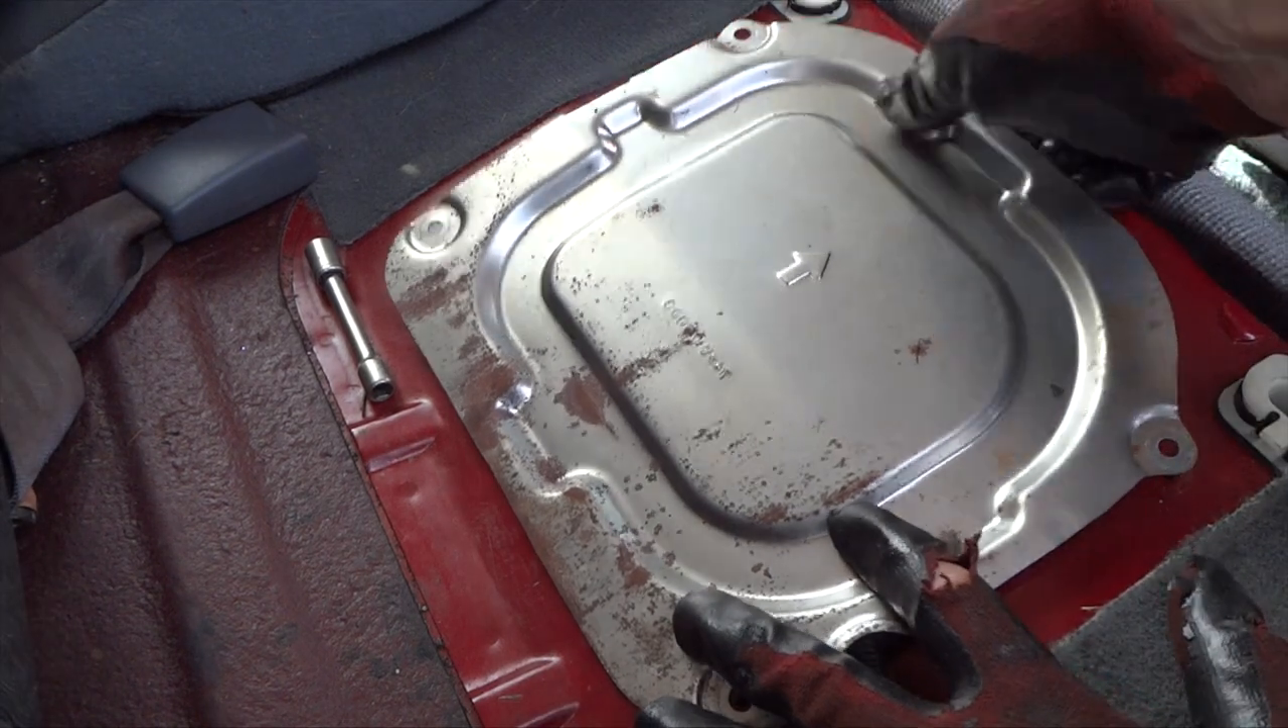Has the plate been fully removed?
No.